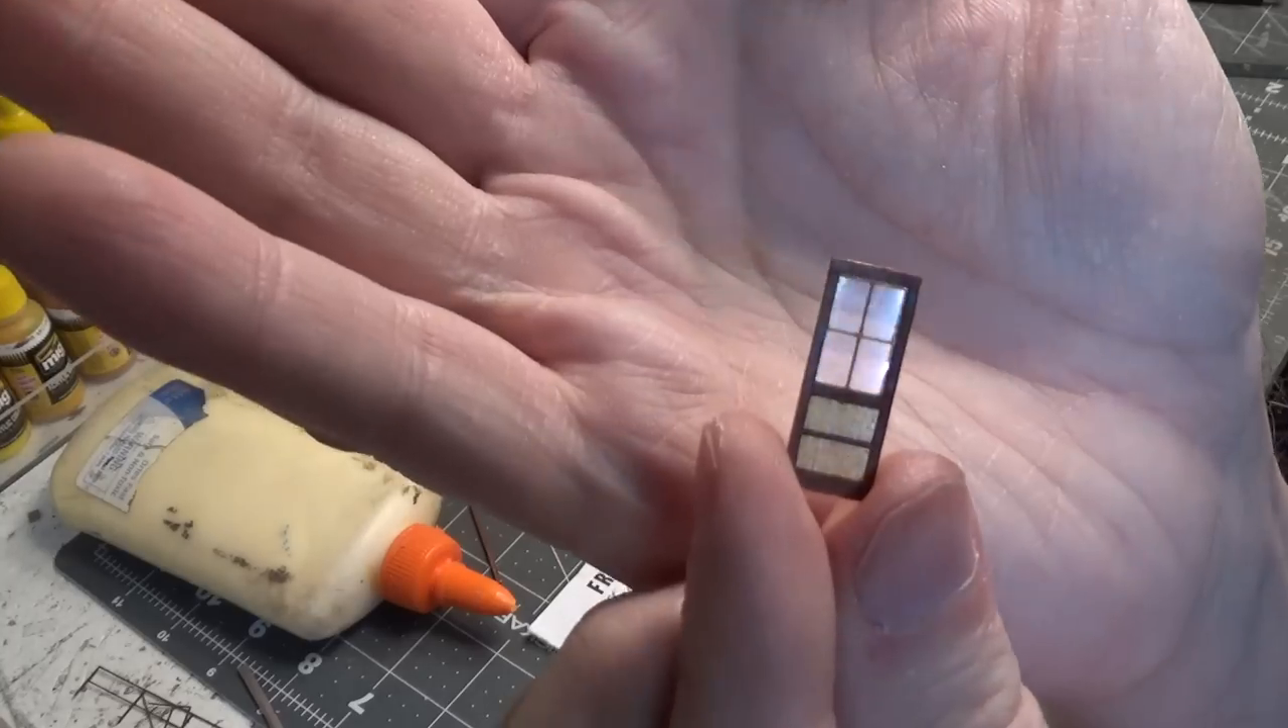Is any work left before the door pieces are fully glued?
No.